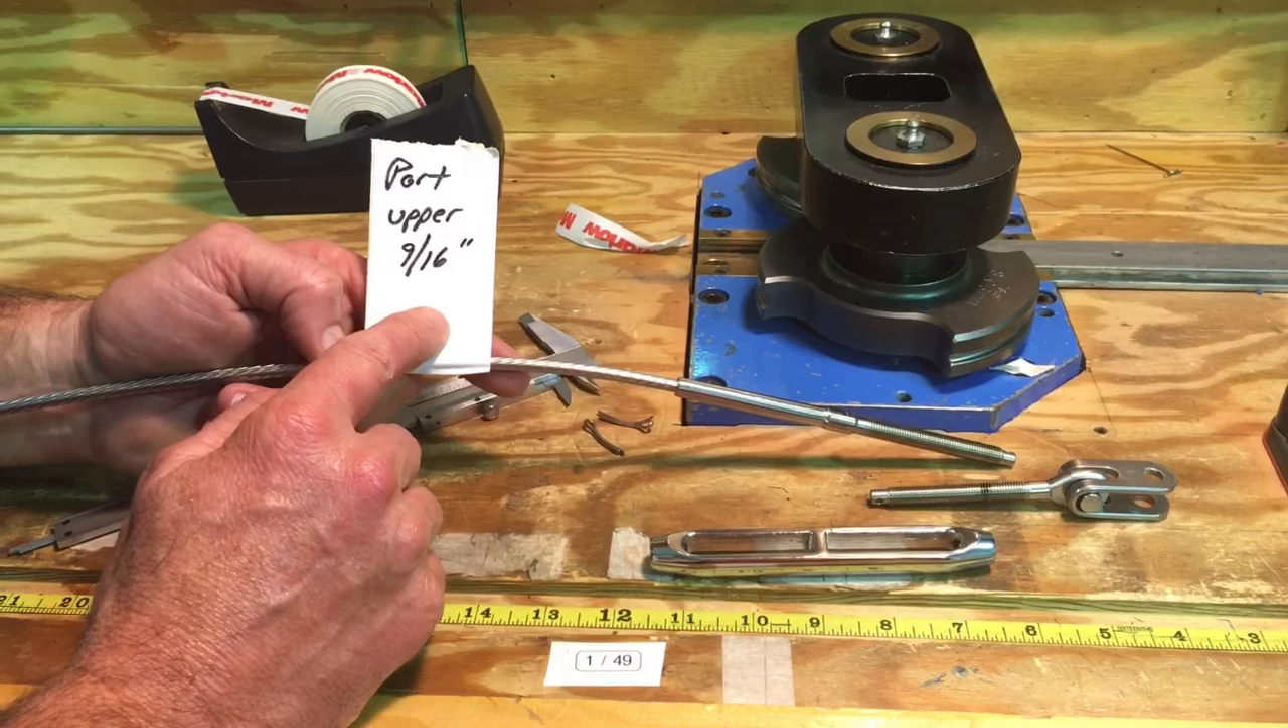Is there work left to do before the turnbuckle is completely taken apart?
No.